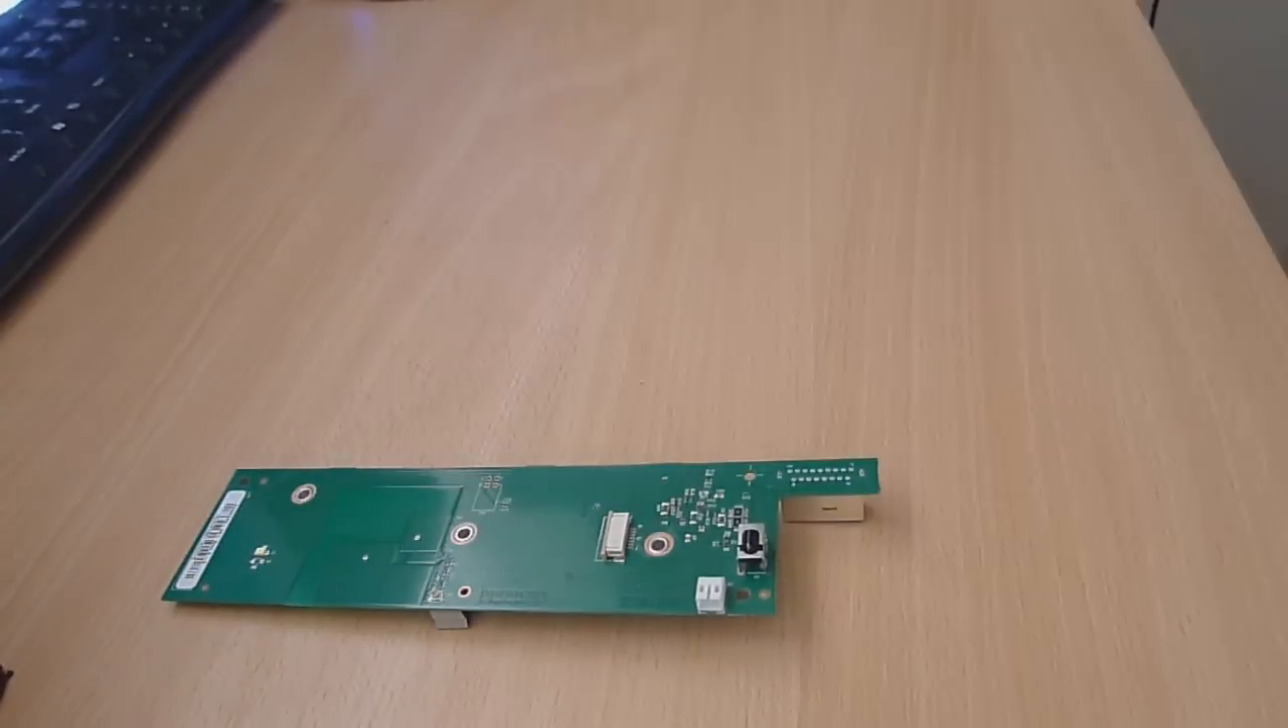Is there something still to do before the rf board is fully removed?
No.